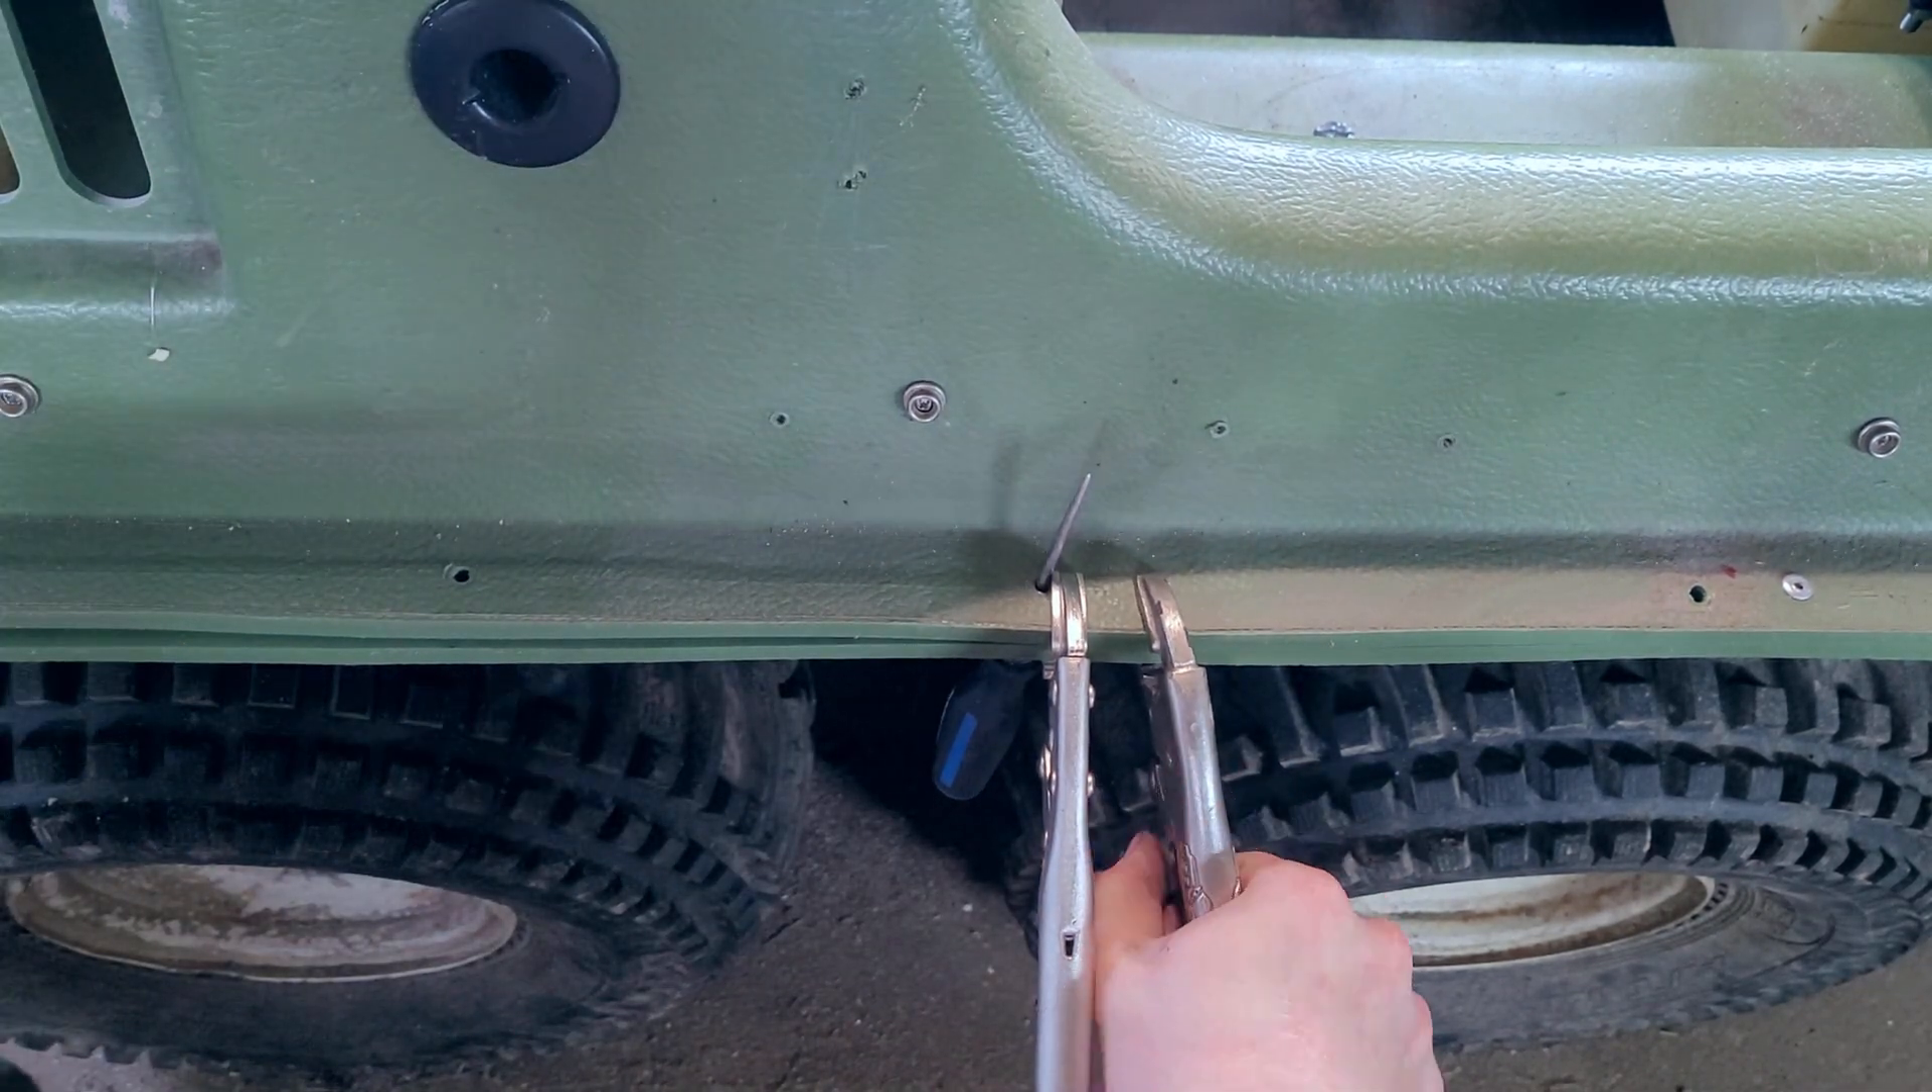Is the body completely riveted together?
No.